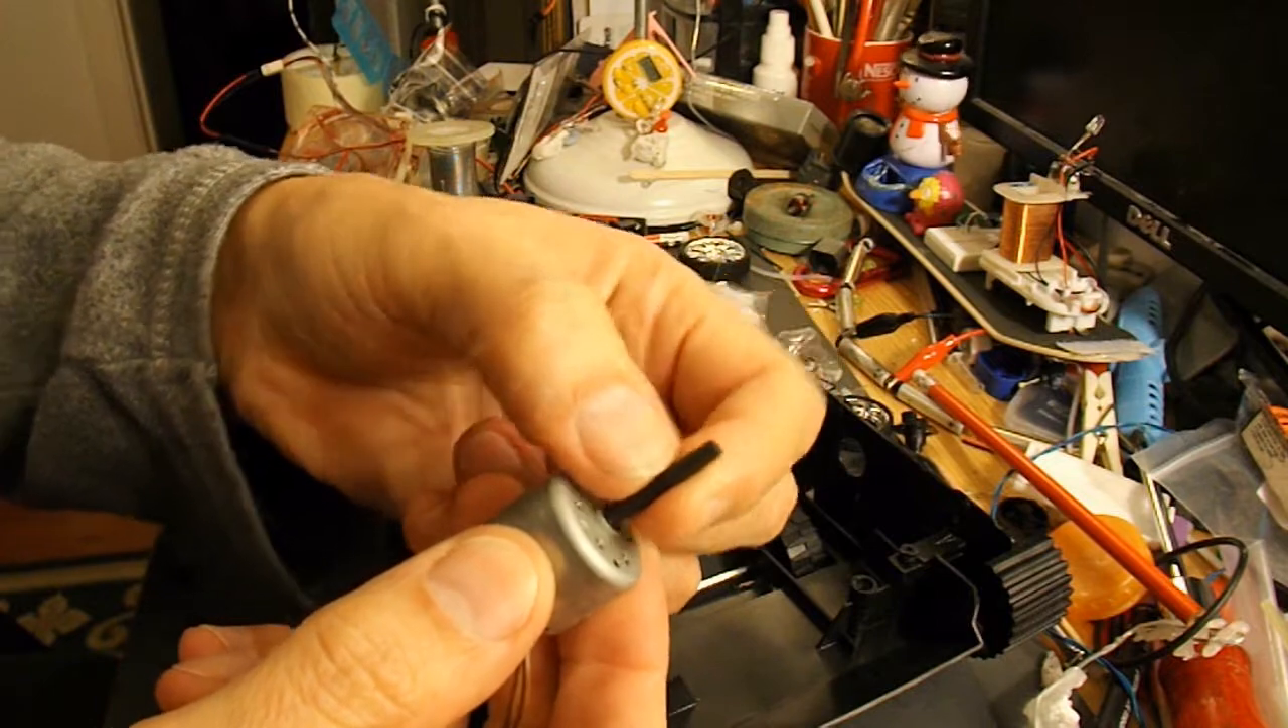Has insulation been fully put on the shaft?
Yes.